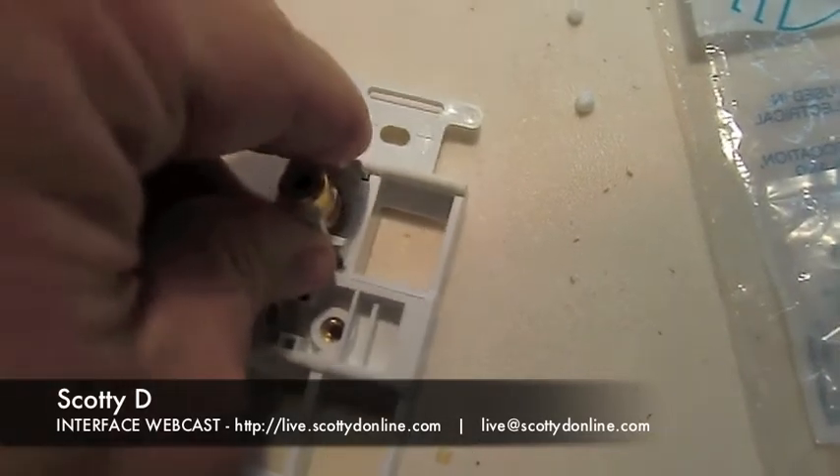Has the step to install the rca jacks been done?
No.